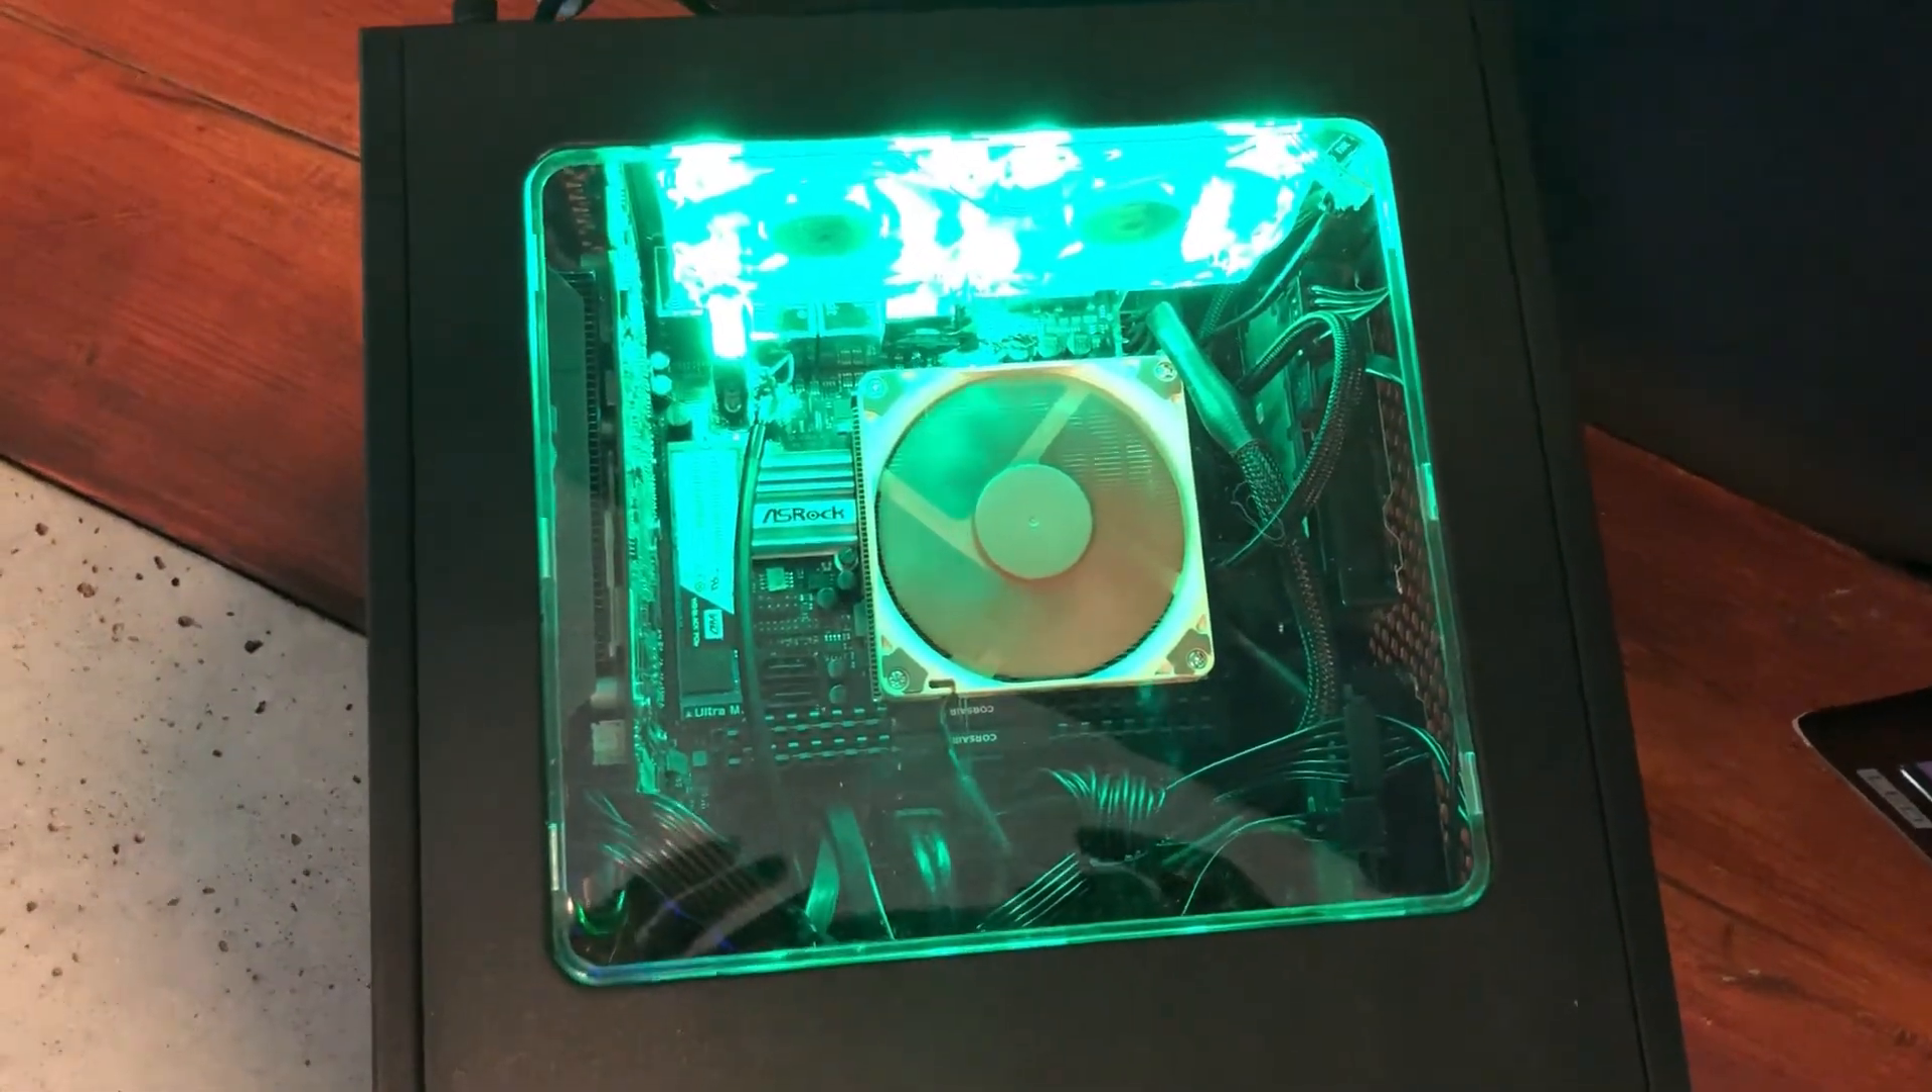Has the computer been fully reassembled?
Yes.